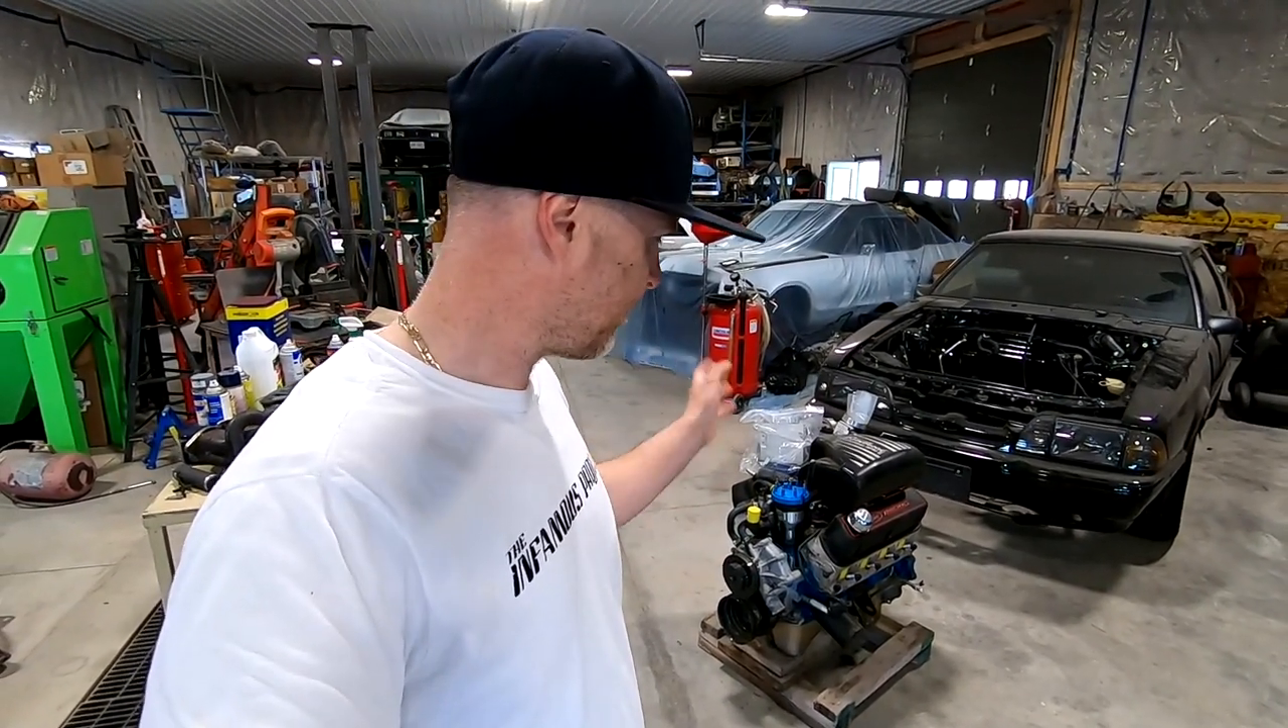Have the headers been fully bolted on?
No.